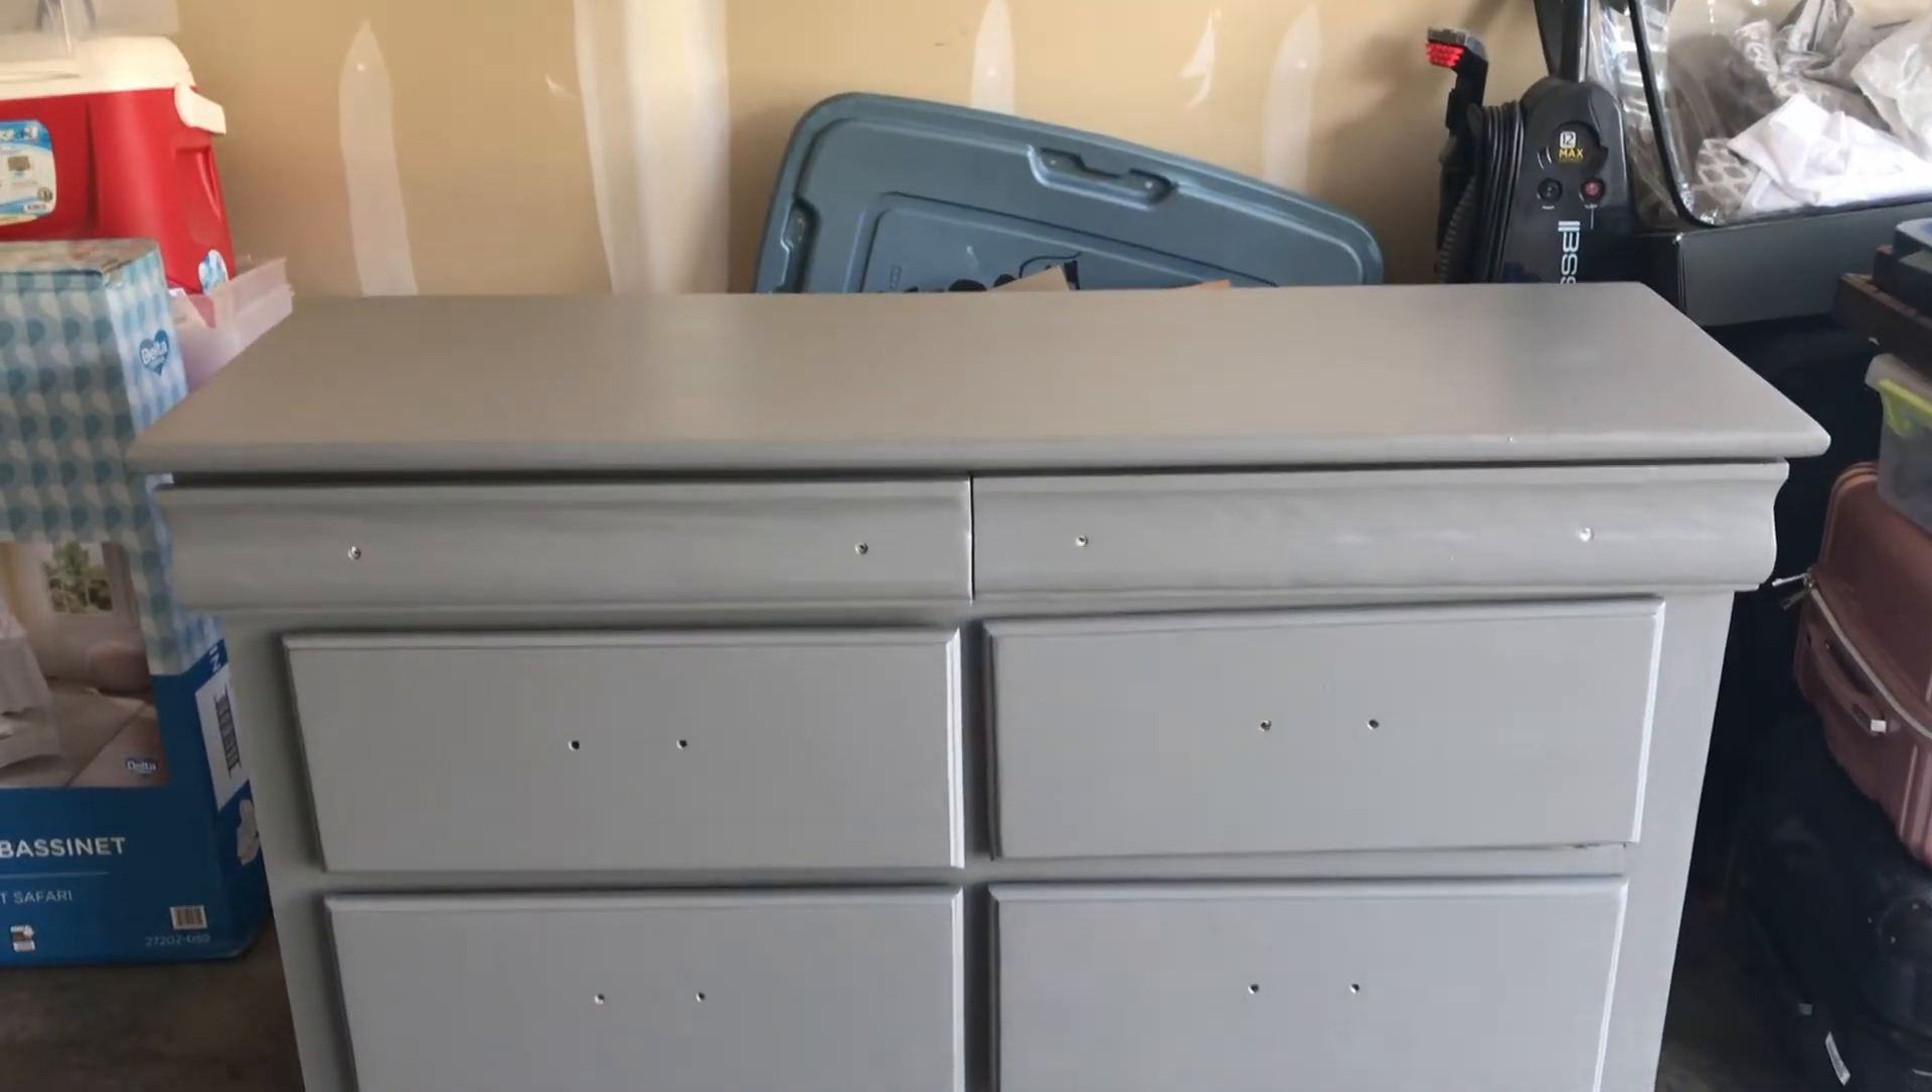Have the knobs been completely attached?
No.